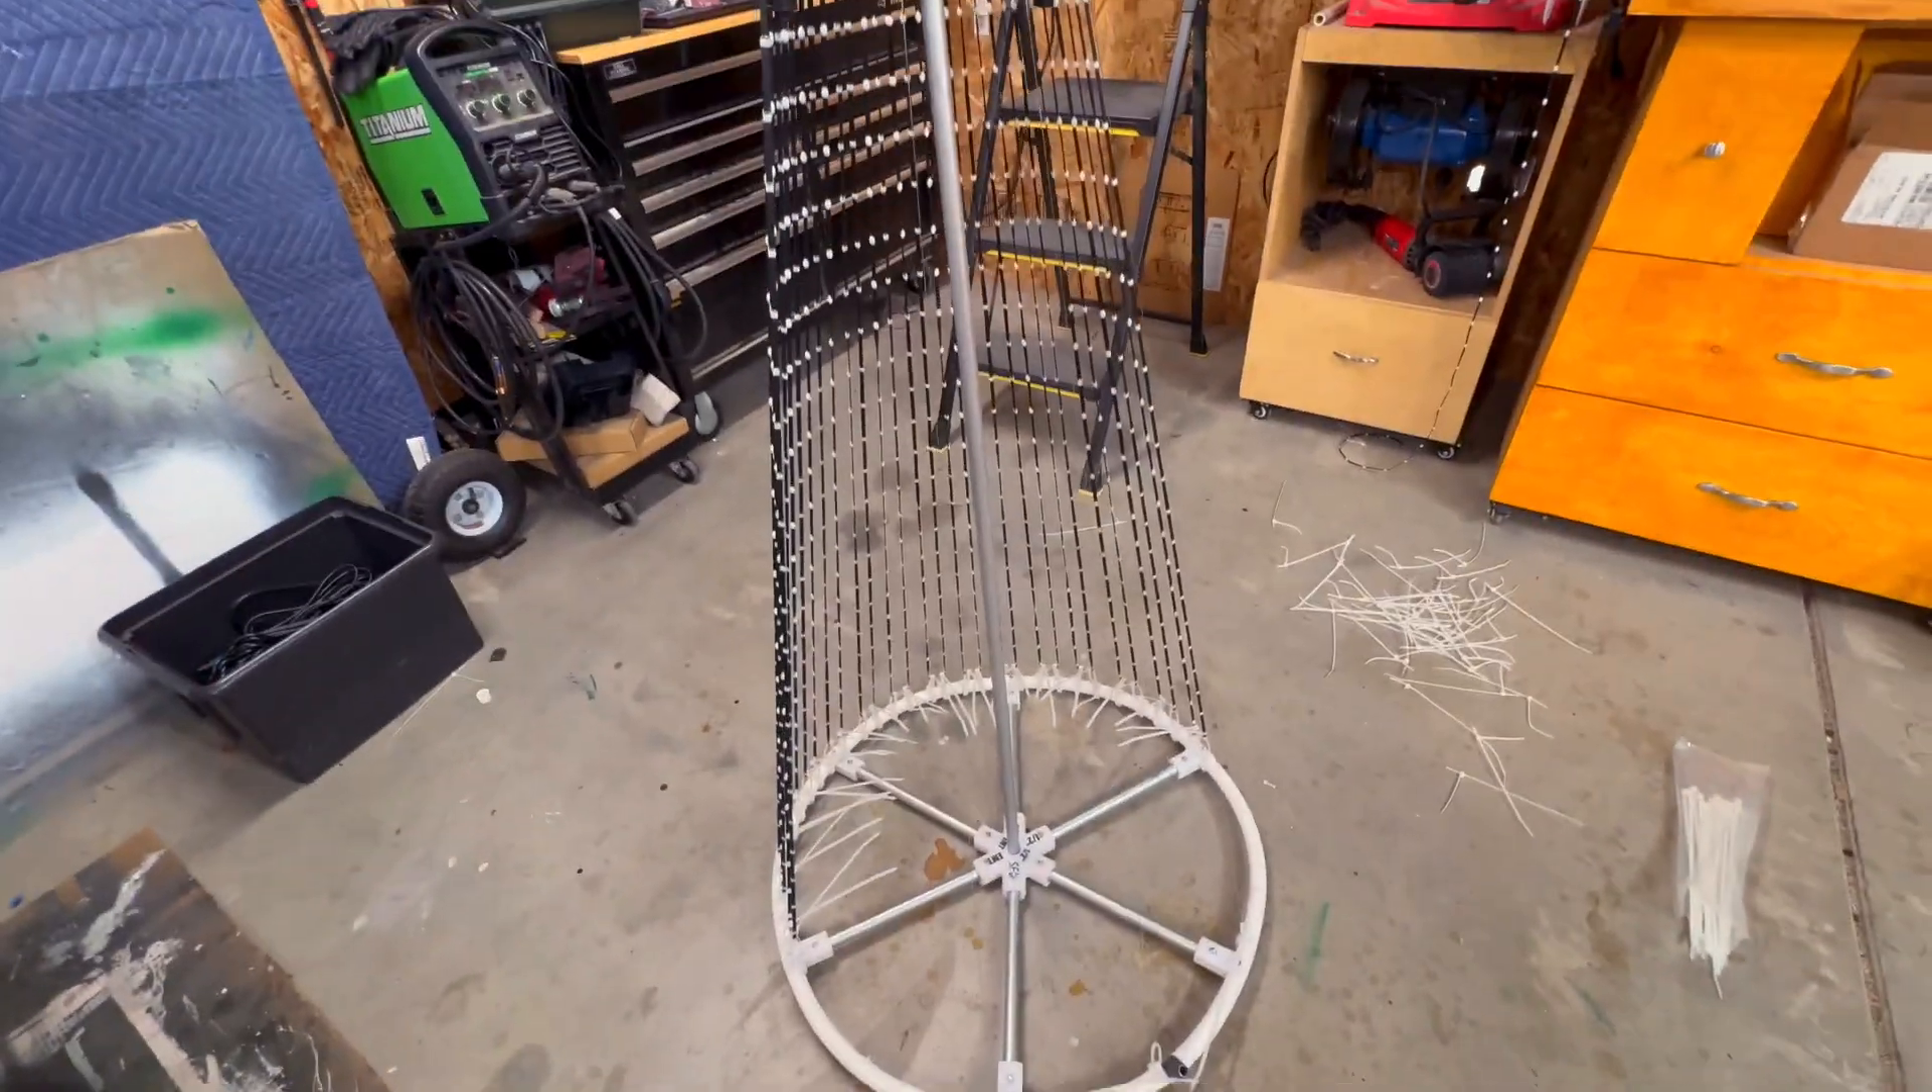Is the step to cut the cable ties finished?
No.